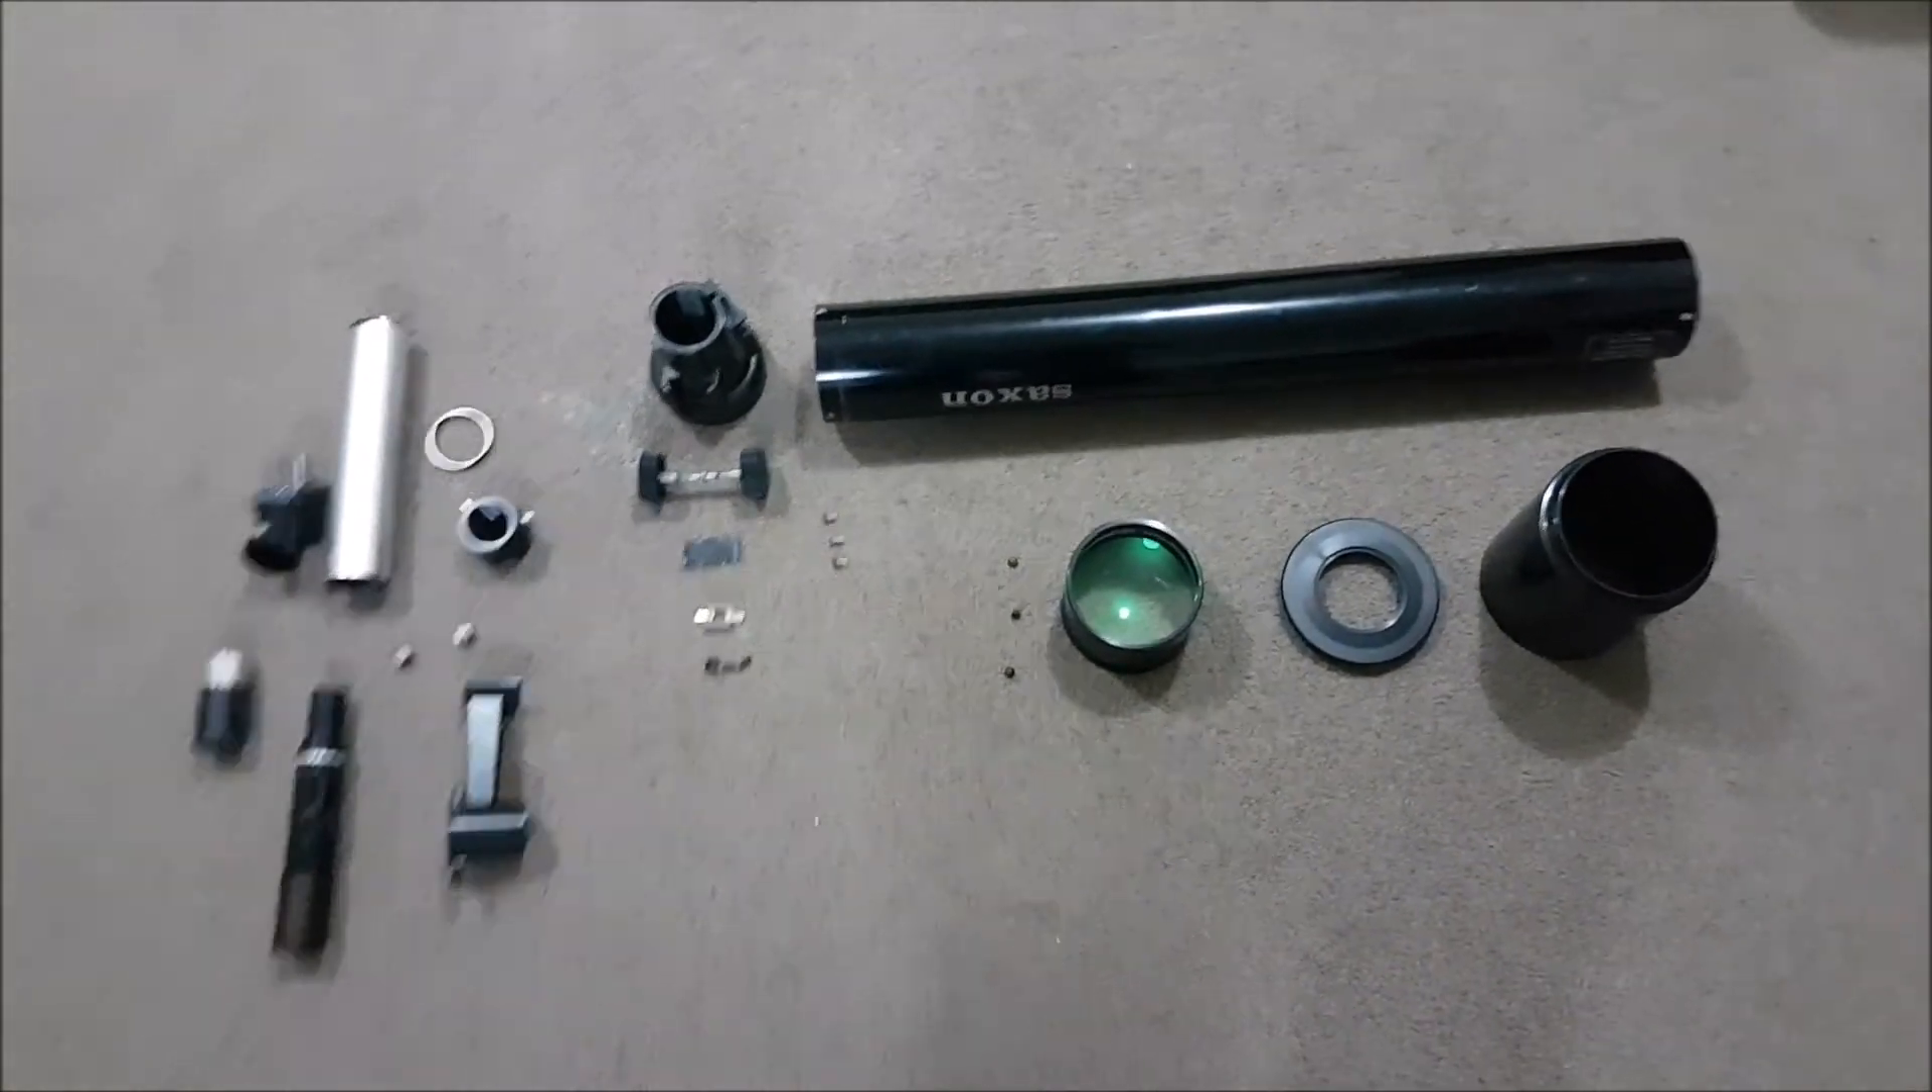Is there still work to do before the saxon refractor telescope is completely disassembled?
No.